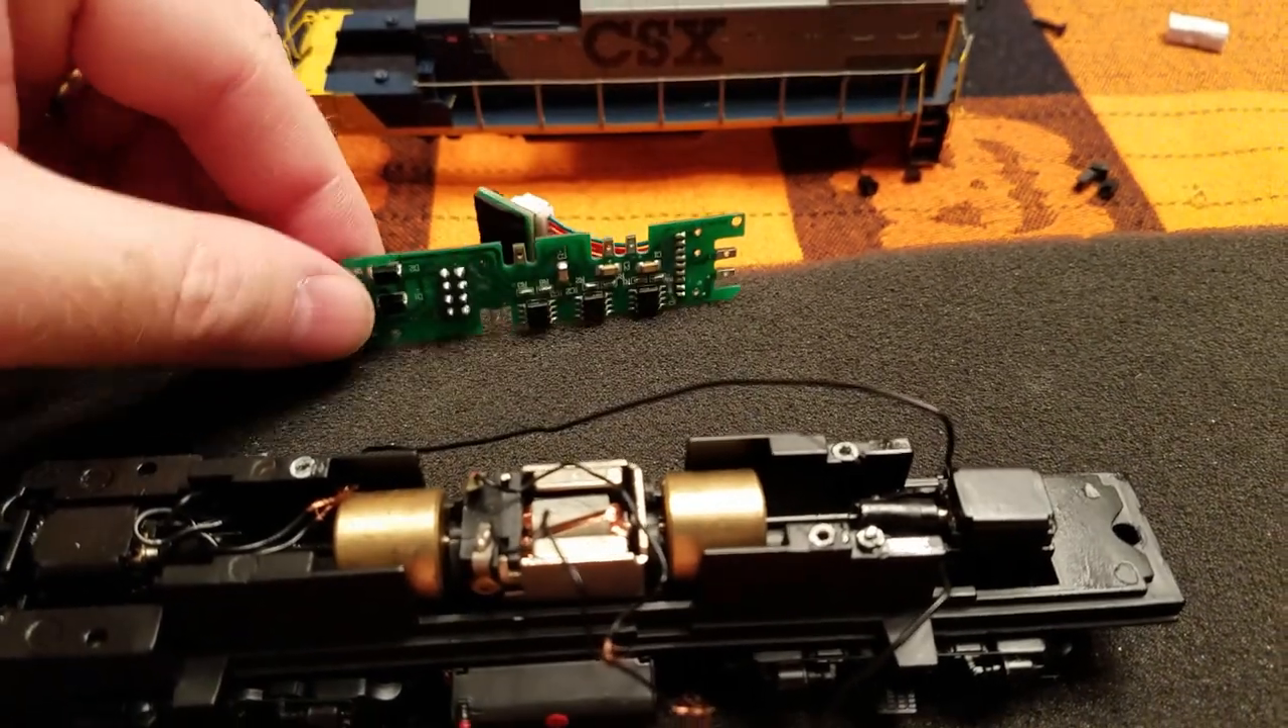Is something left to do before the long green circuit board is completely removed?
No.